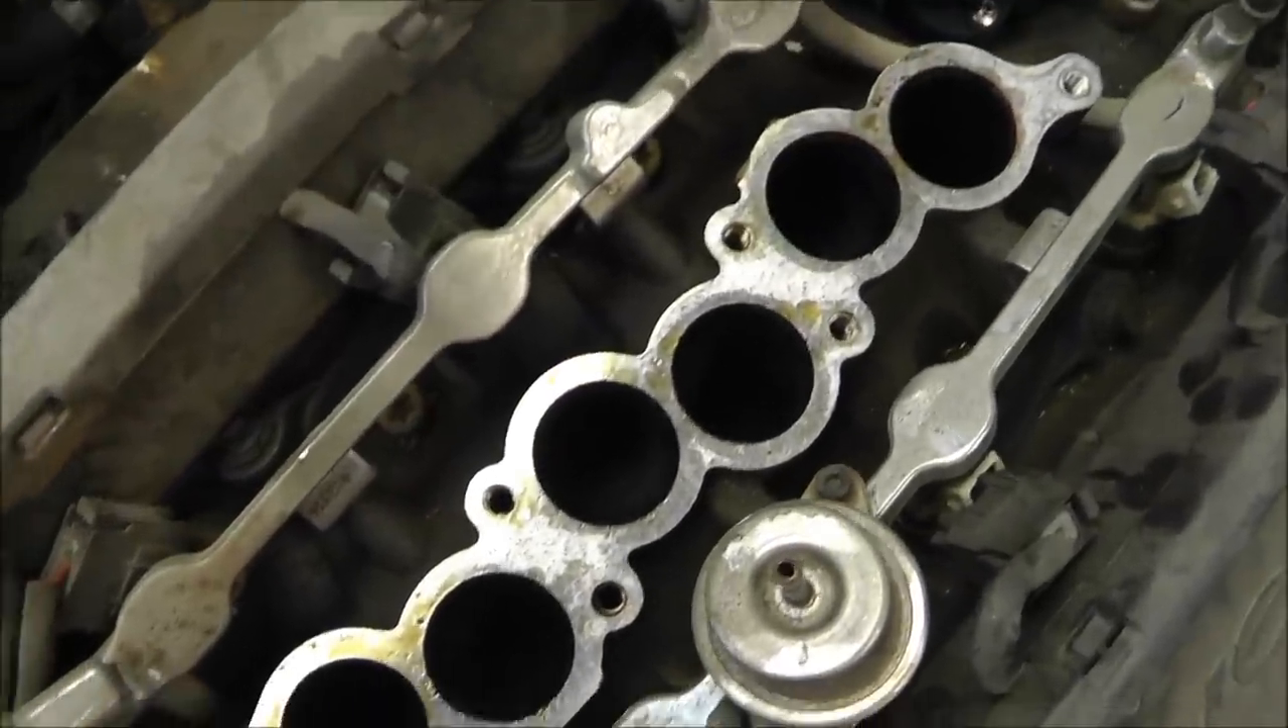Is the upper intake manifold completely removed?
Yes.